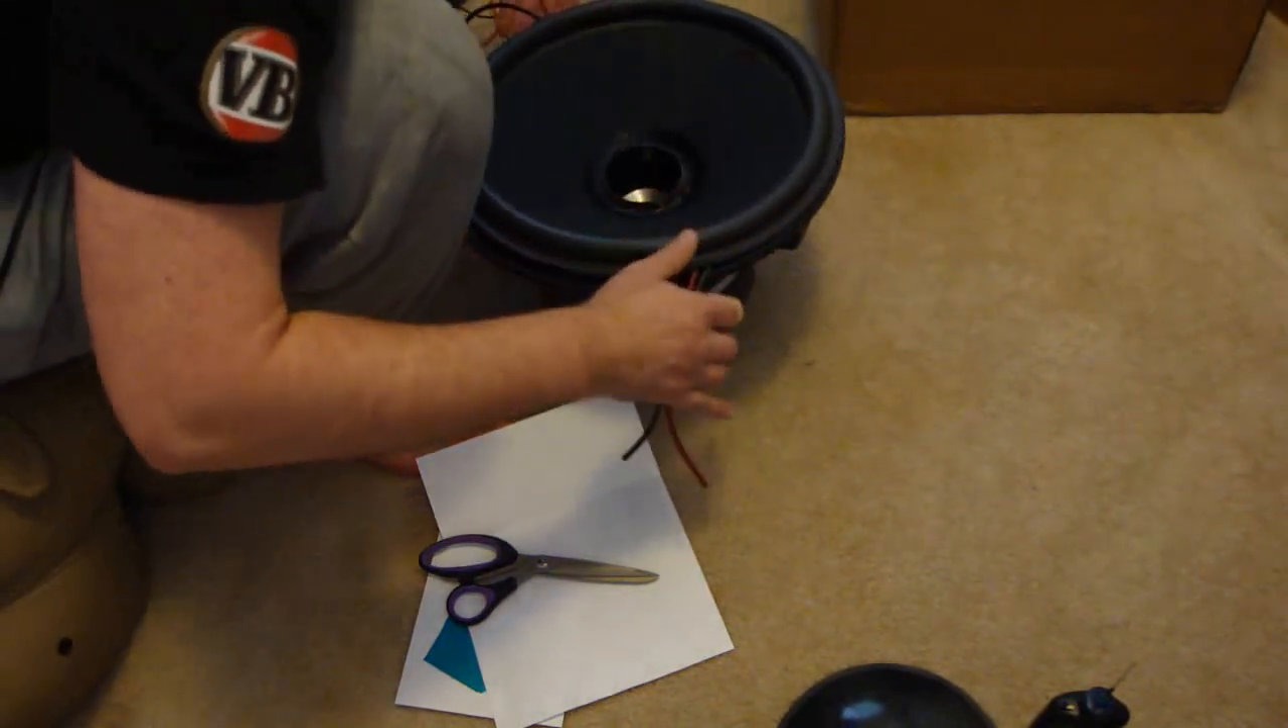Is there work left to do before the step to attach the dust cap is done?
Yes.